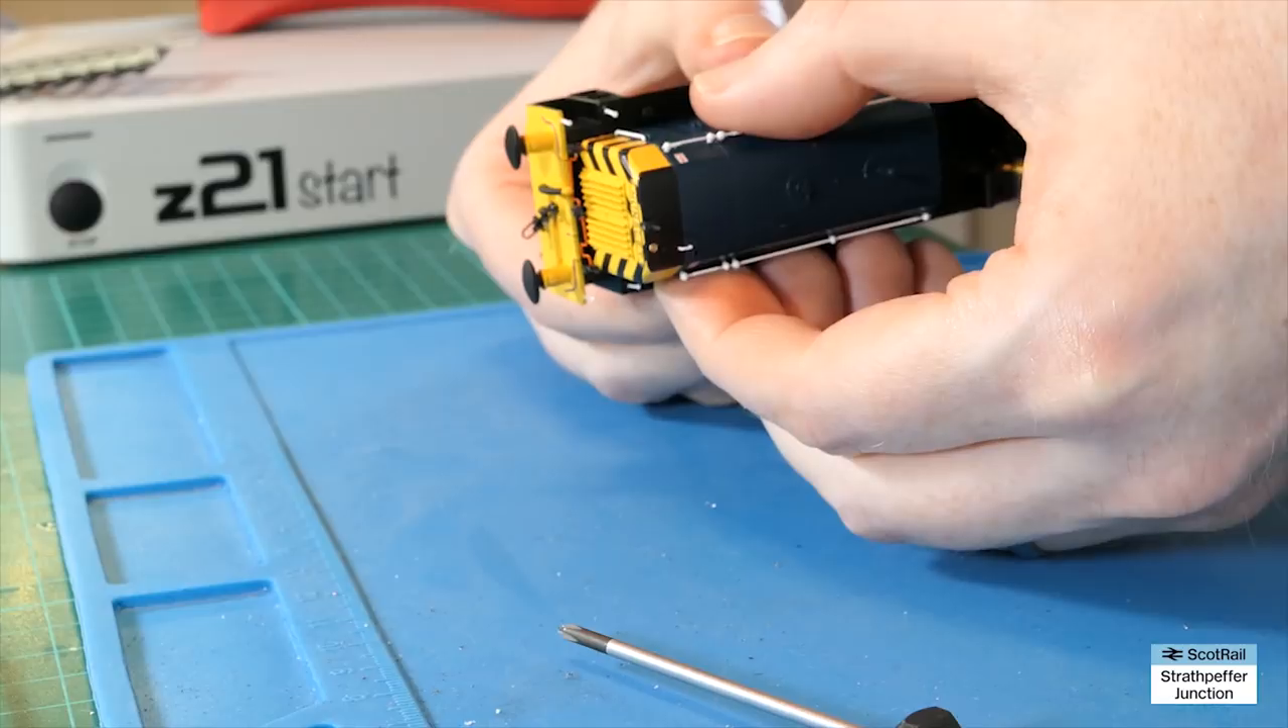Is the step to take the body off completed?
No.